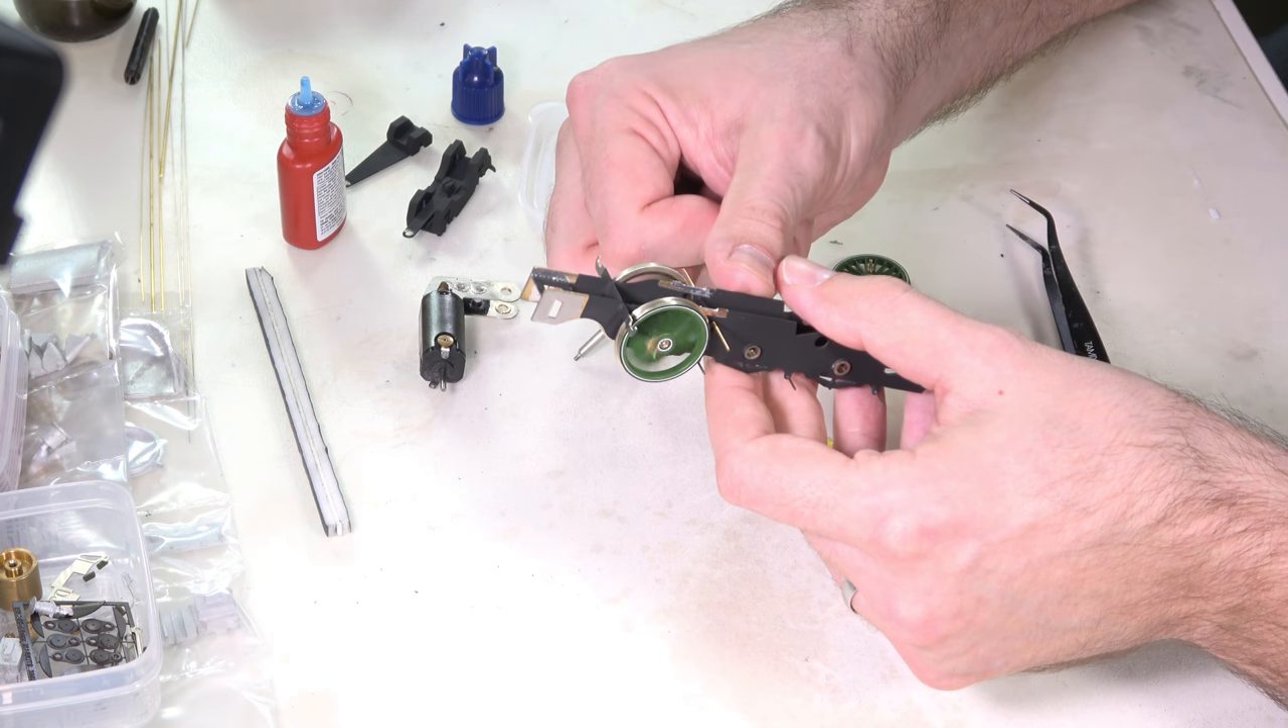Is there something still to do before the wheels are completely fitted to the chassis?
Yes.